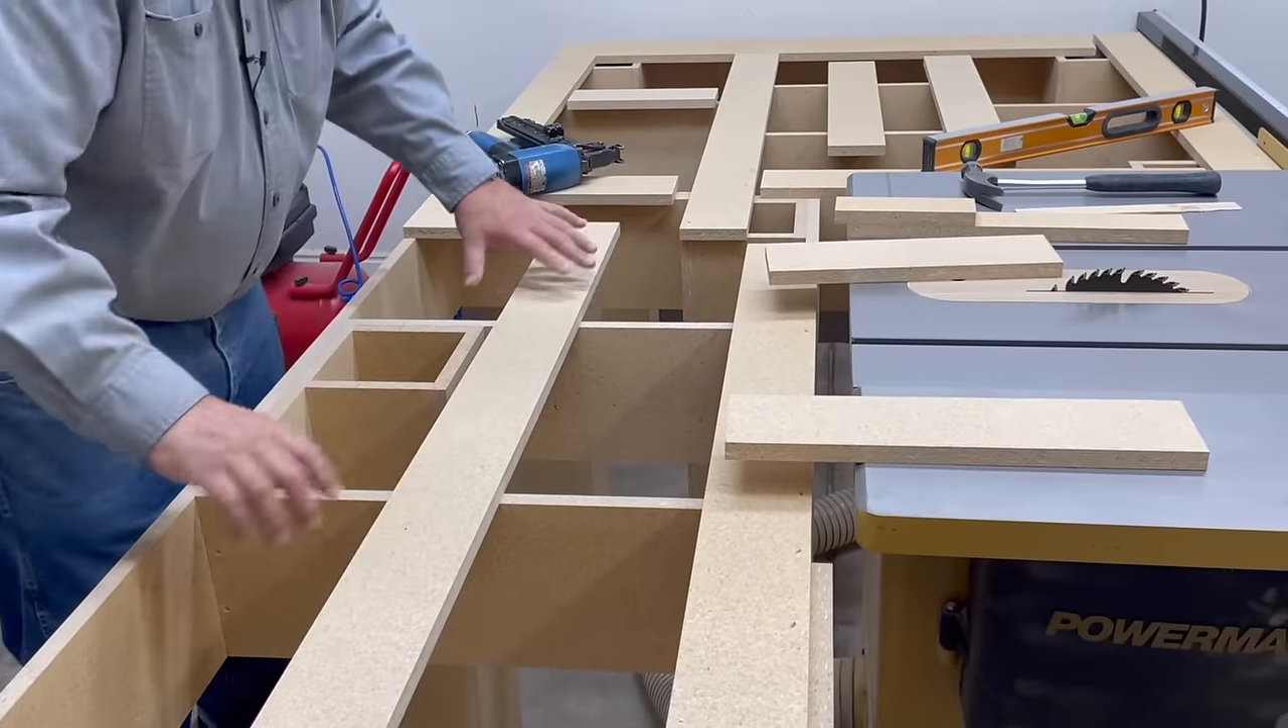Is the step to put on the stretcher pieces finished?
No.